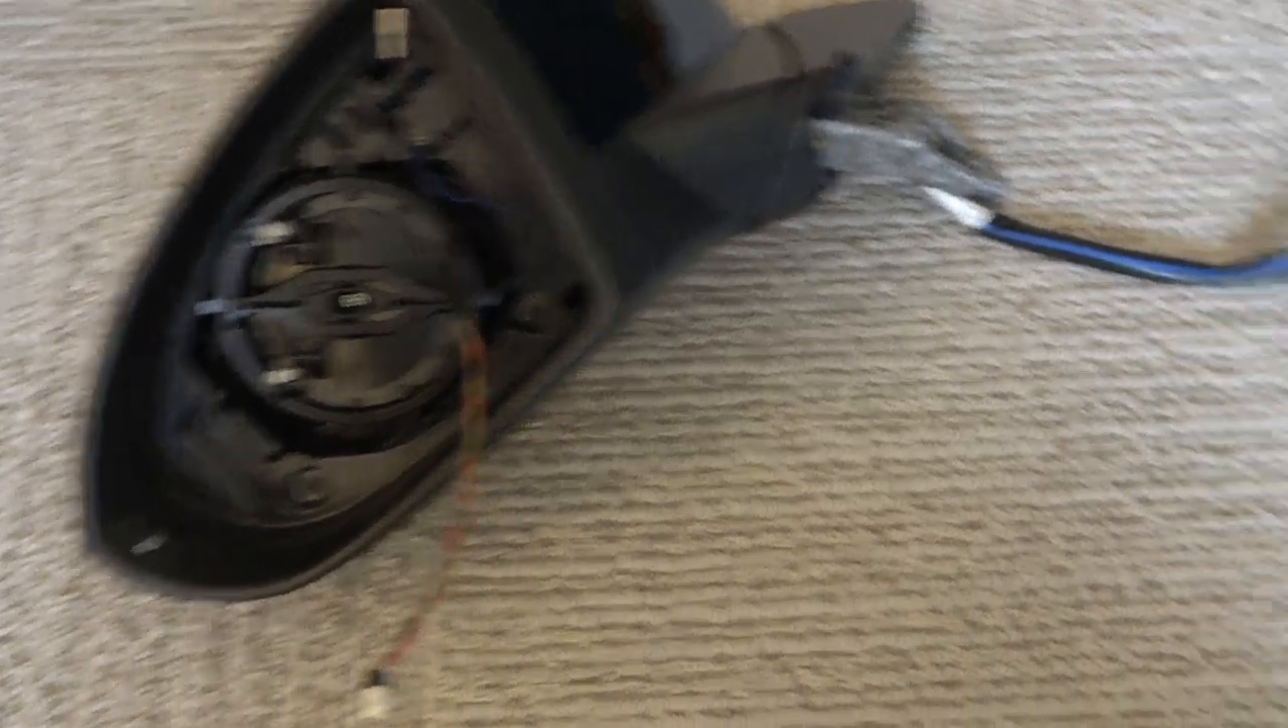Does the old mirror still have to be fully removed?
No.